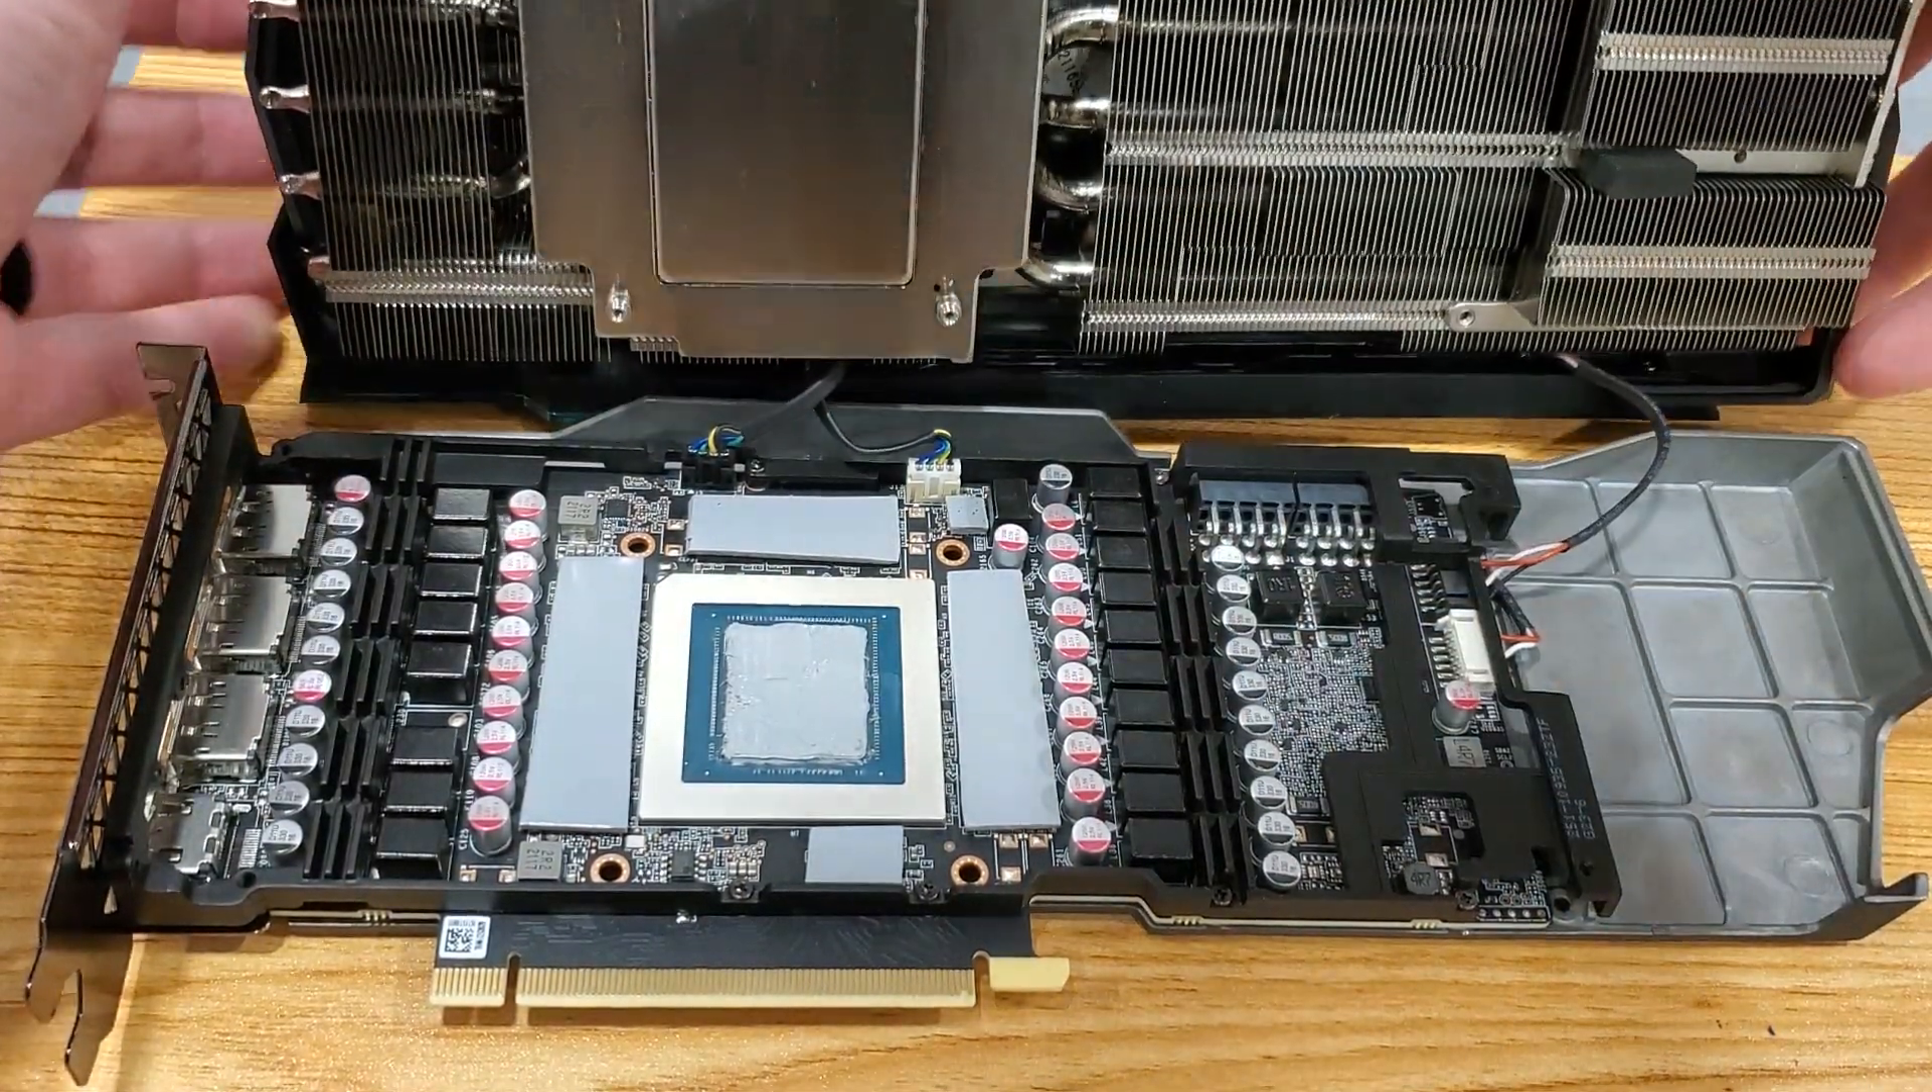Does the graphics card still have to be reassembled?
Yes.